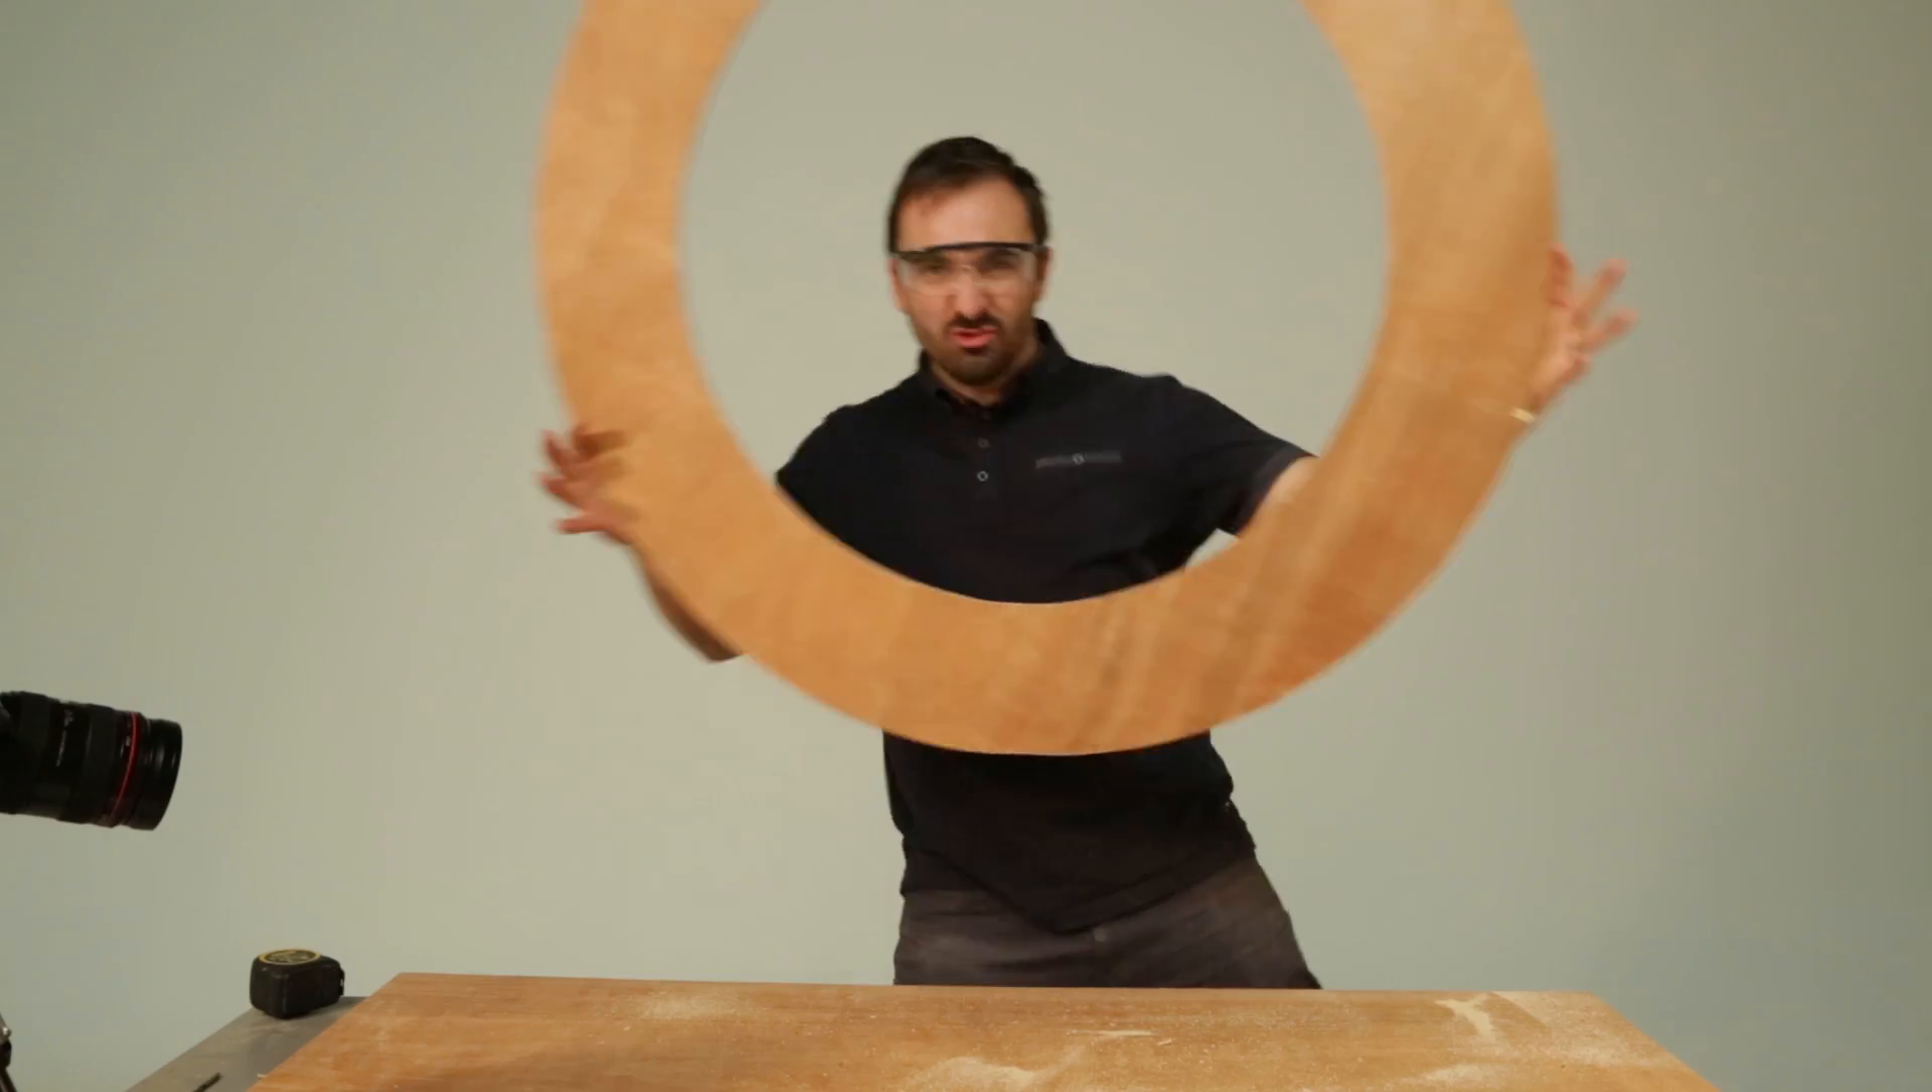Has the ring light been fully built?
No.